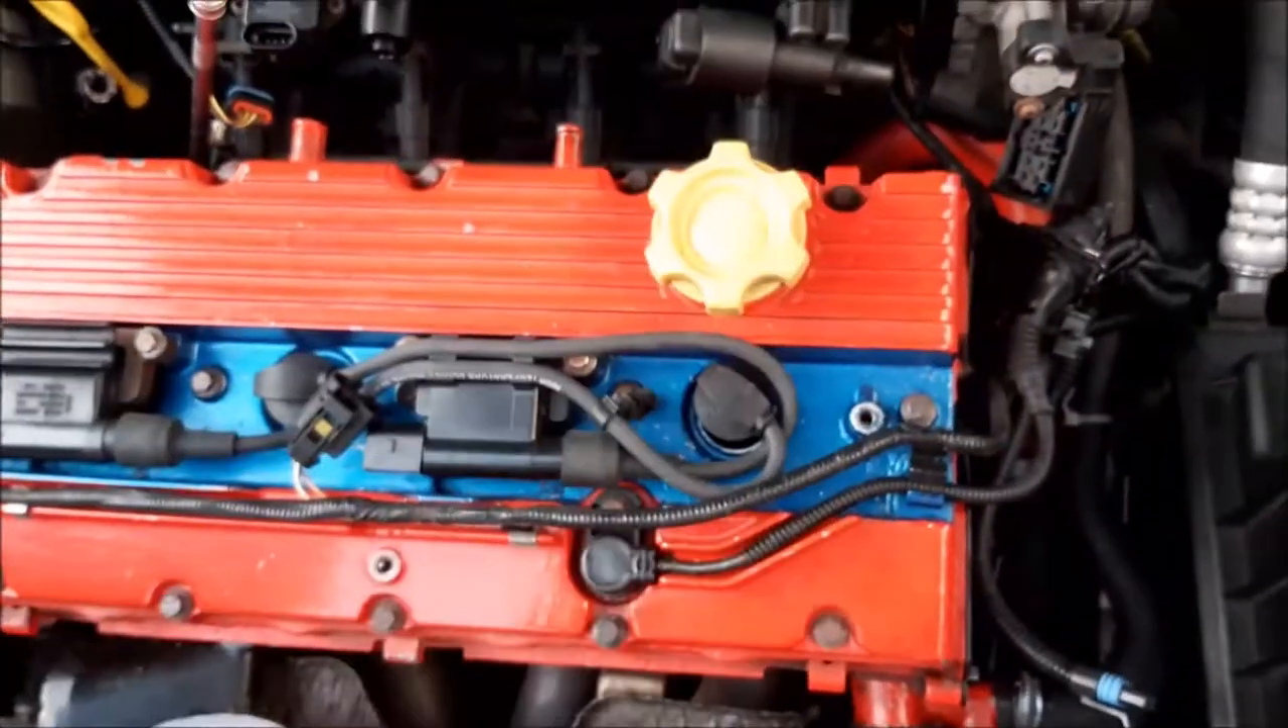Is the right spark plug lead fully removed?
No.